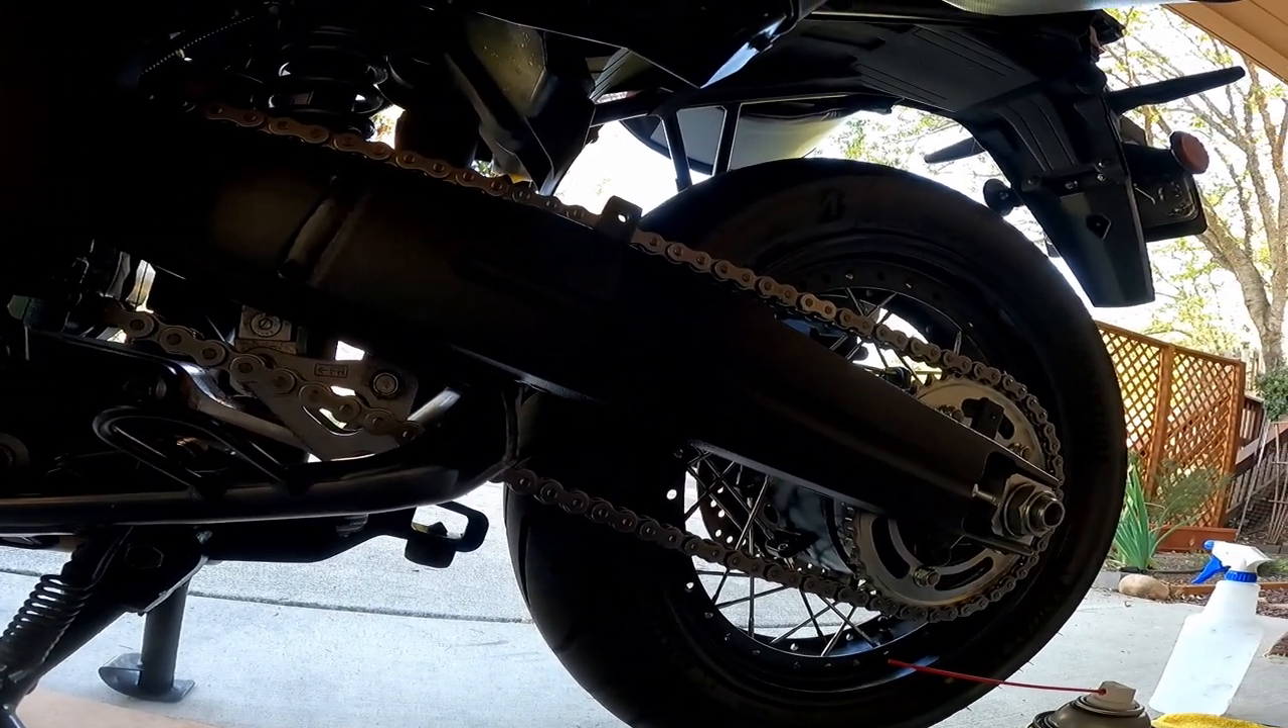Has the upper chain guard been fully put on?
No.